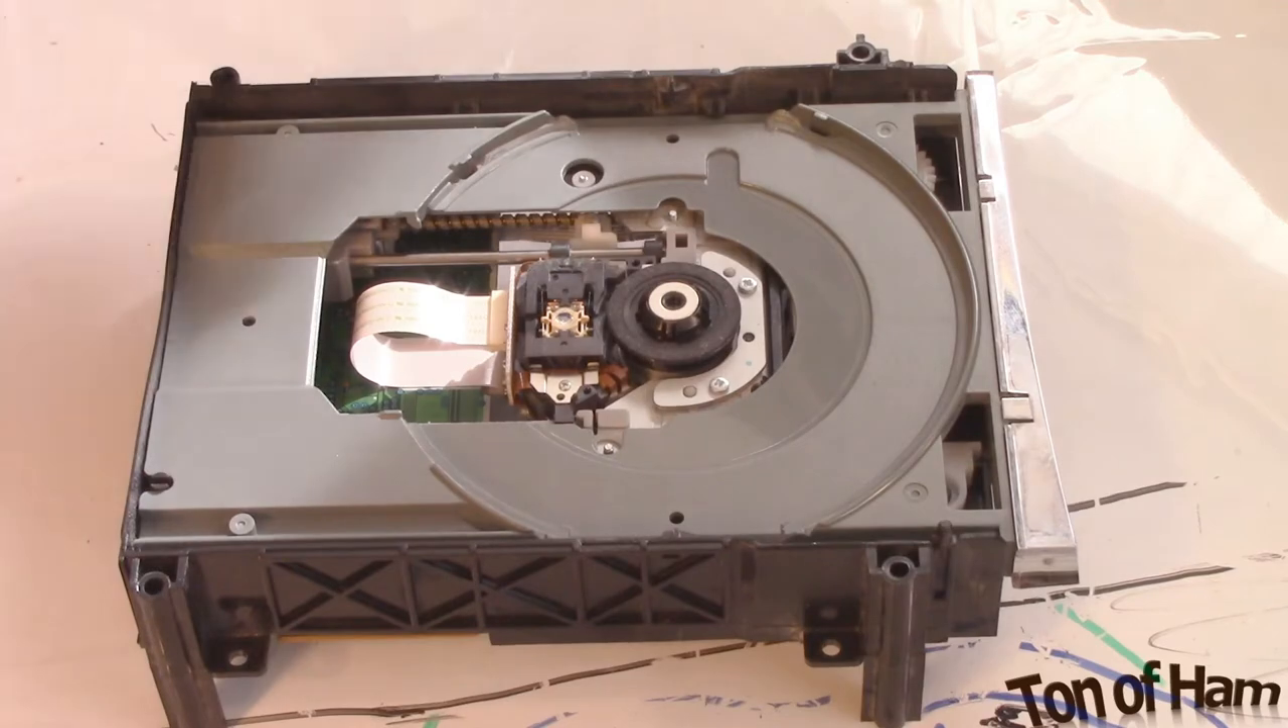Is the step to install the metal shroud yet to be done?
Yes.